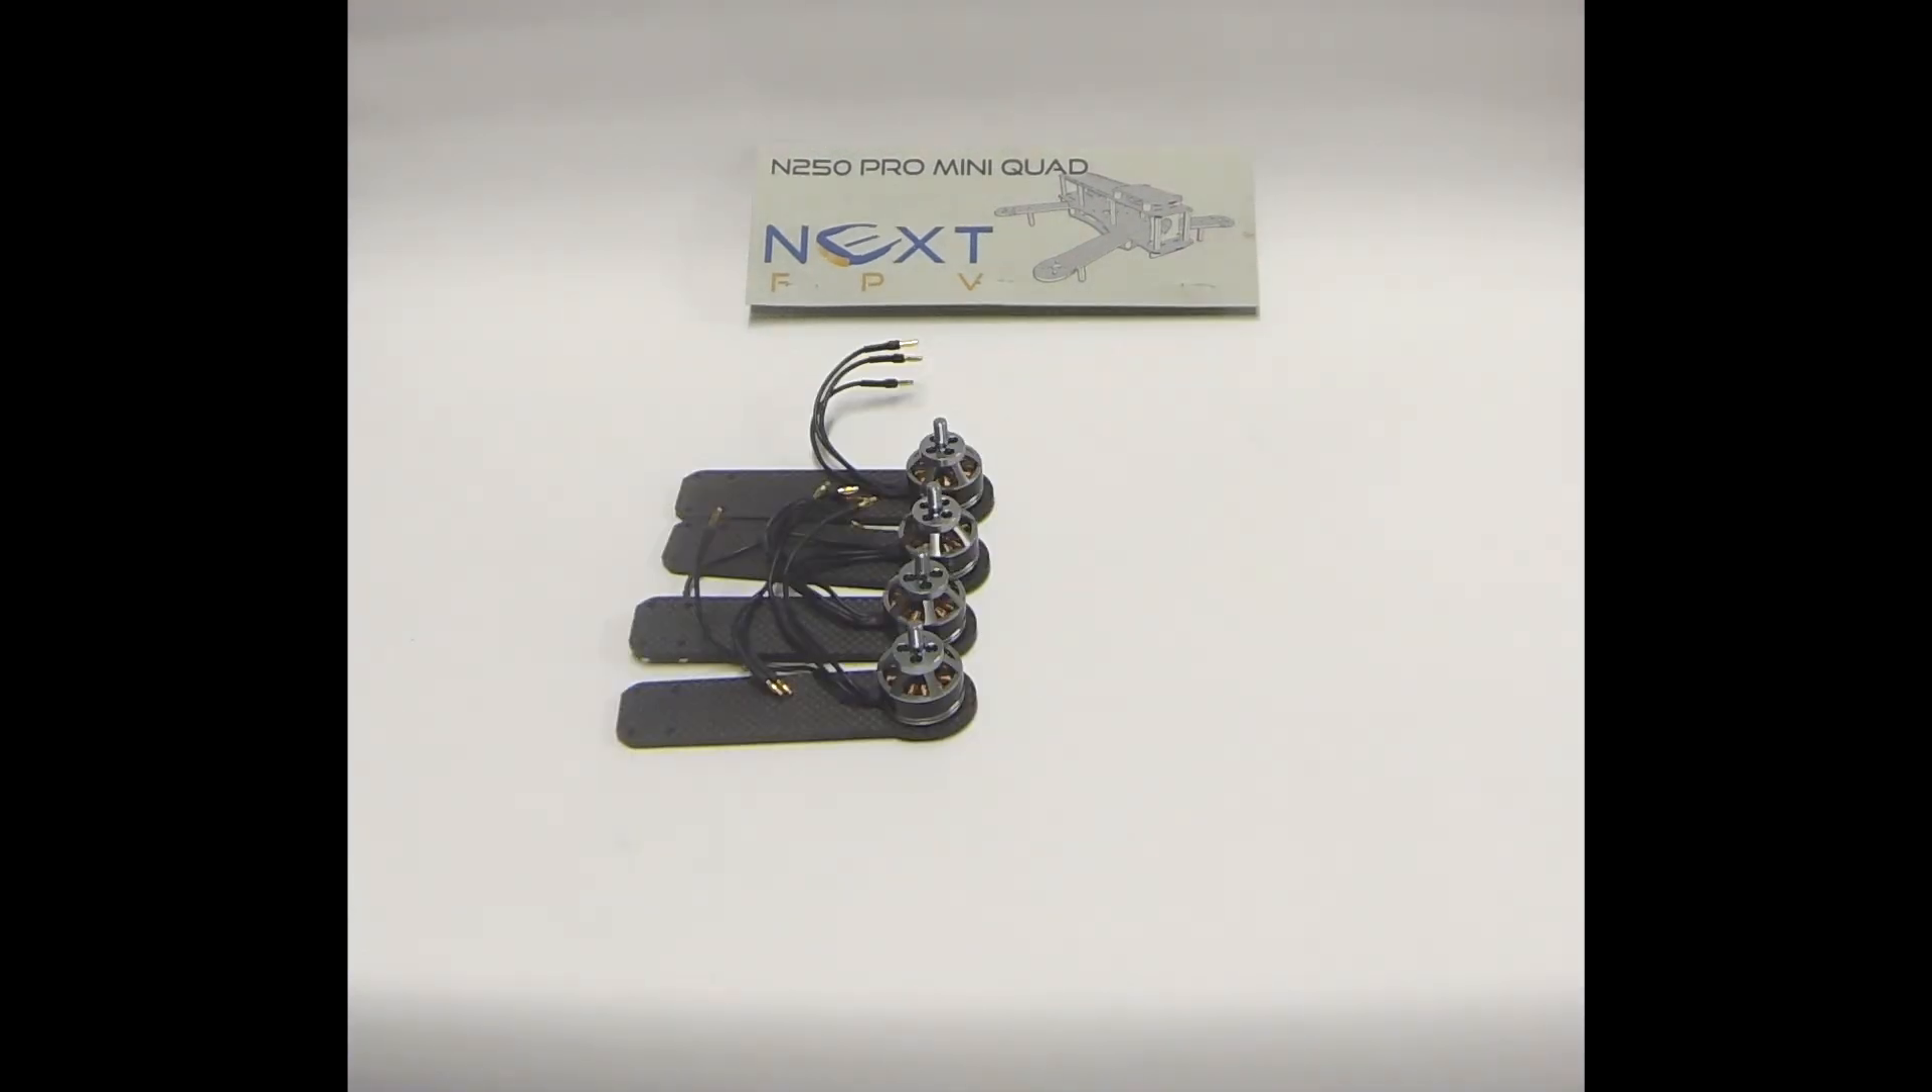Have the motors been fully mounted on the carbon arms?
Yes.